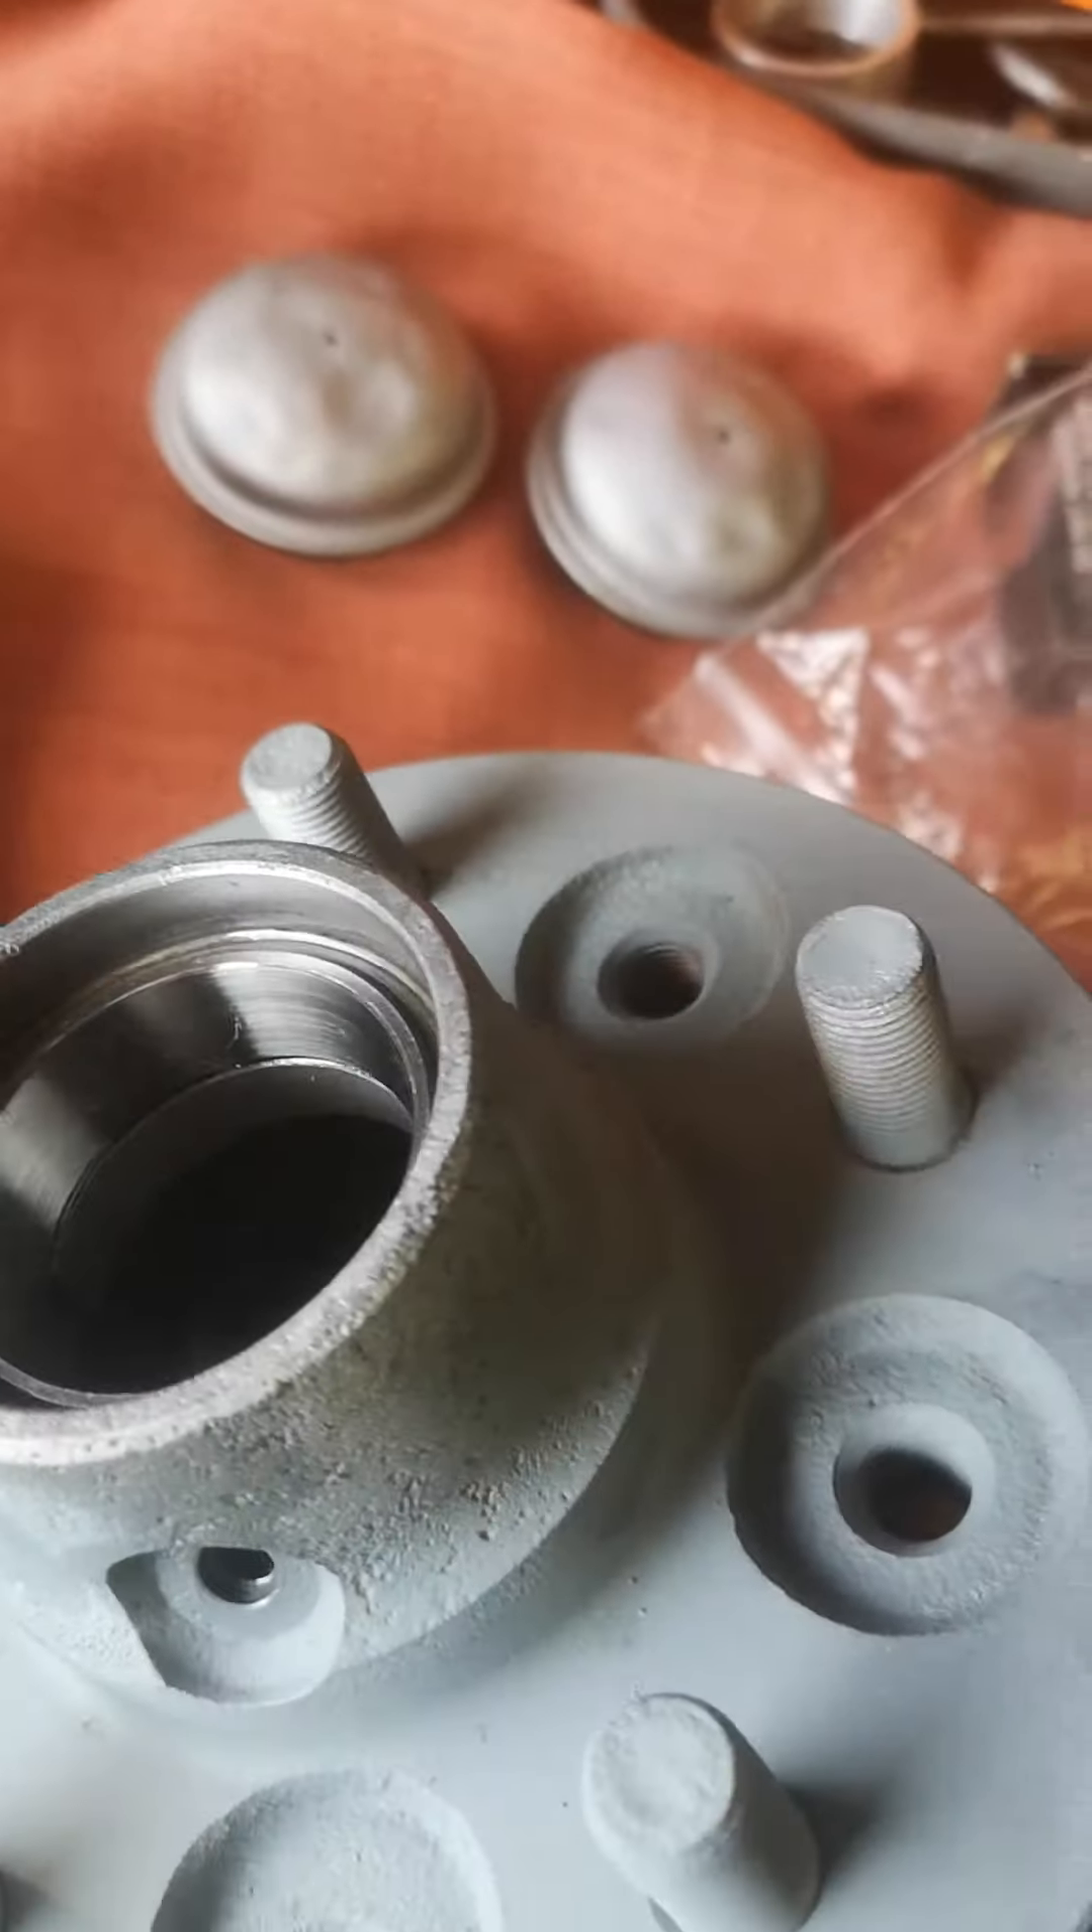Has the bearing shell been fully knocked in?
Yes.